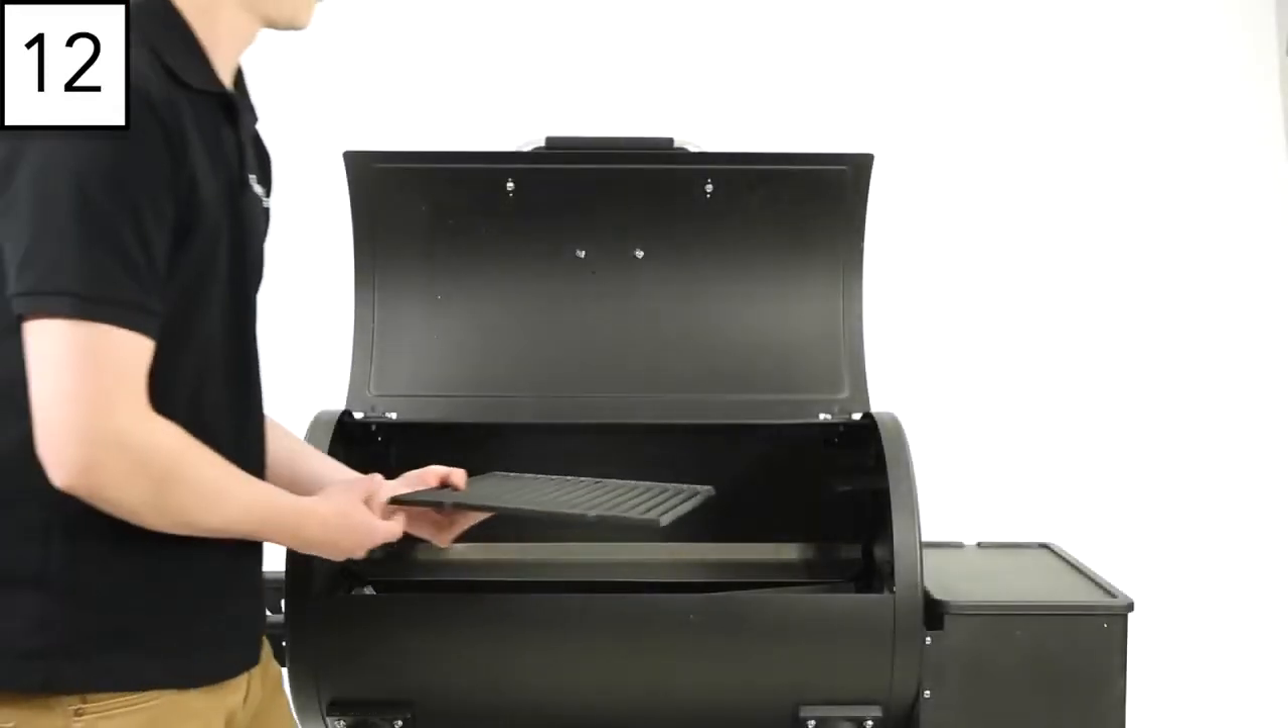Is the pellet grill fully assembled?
No.